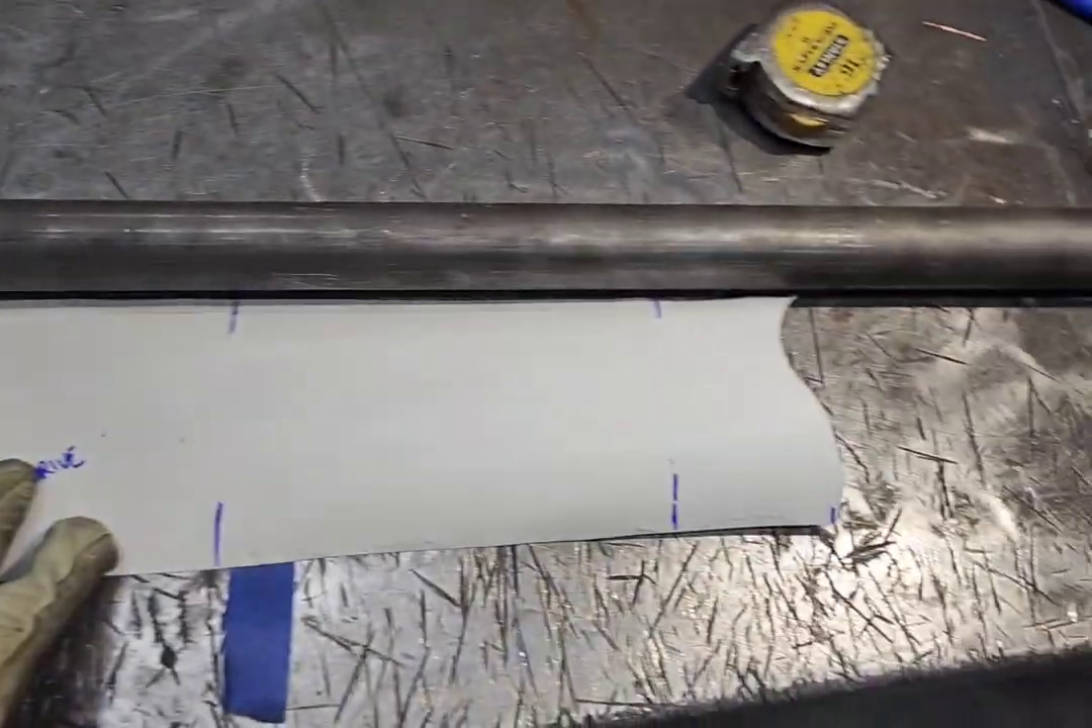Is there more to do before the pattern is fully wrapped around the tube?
Yes.